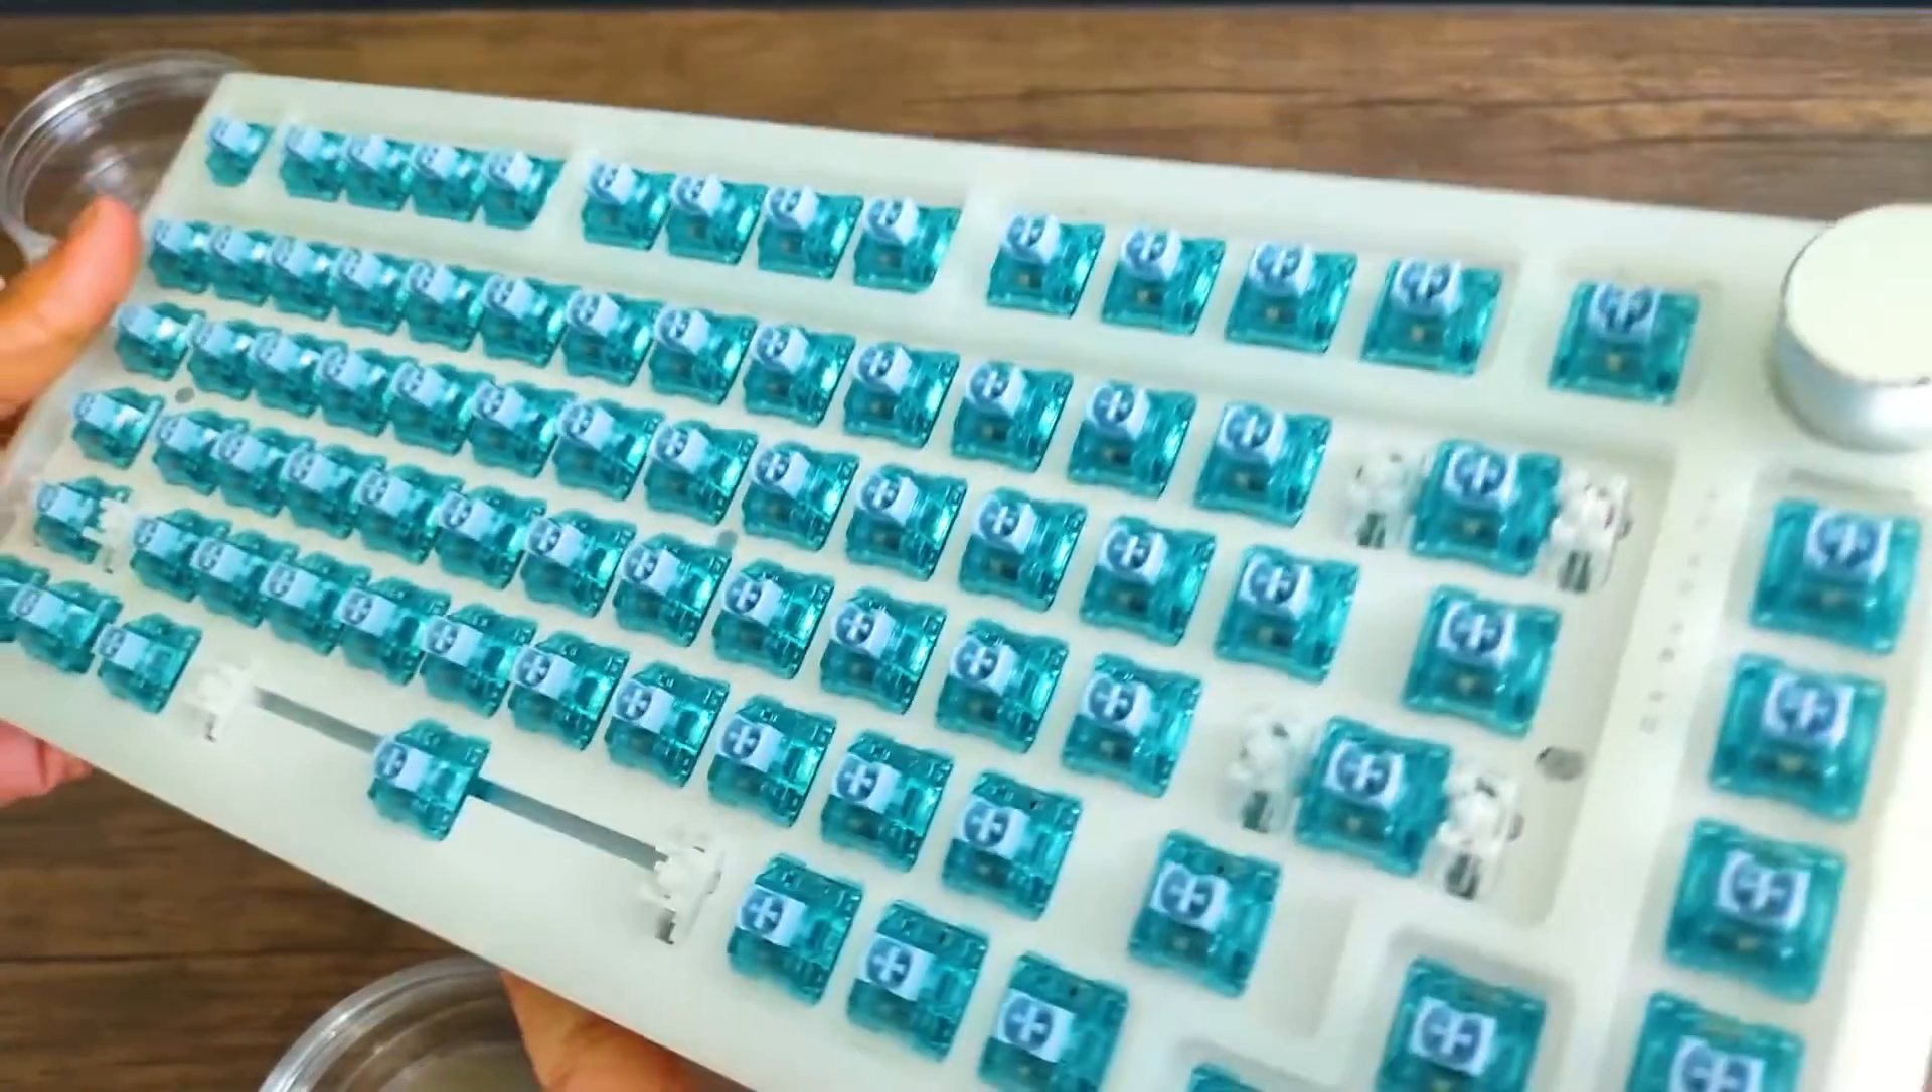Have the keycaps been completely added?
No.